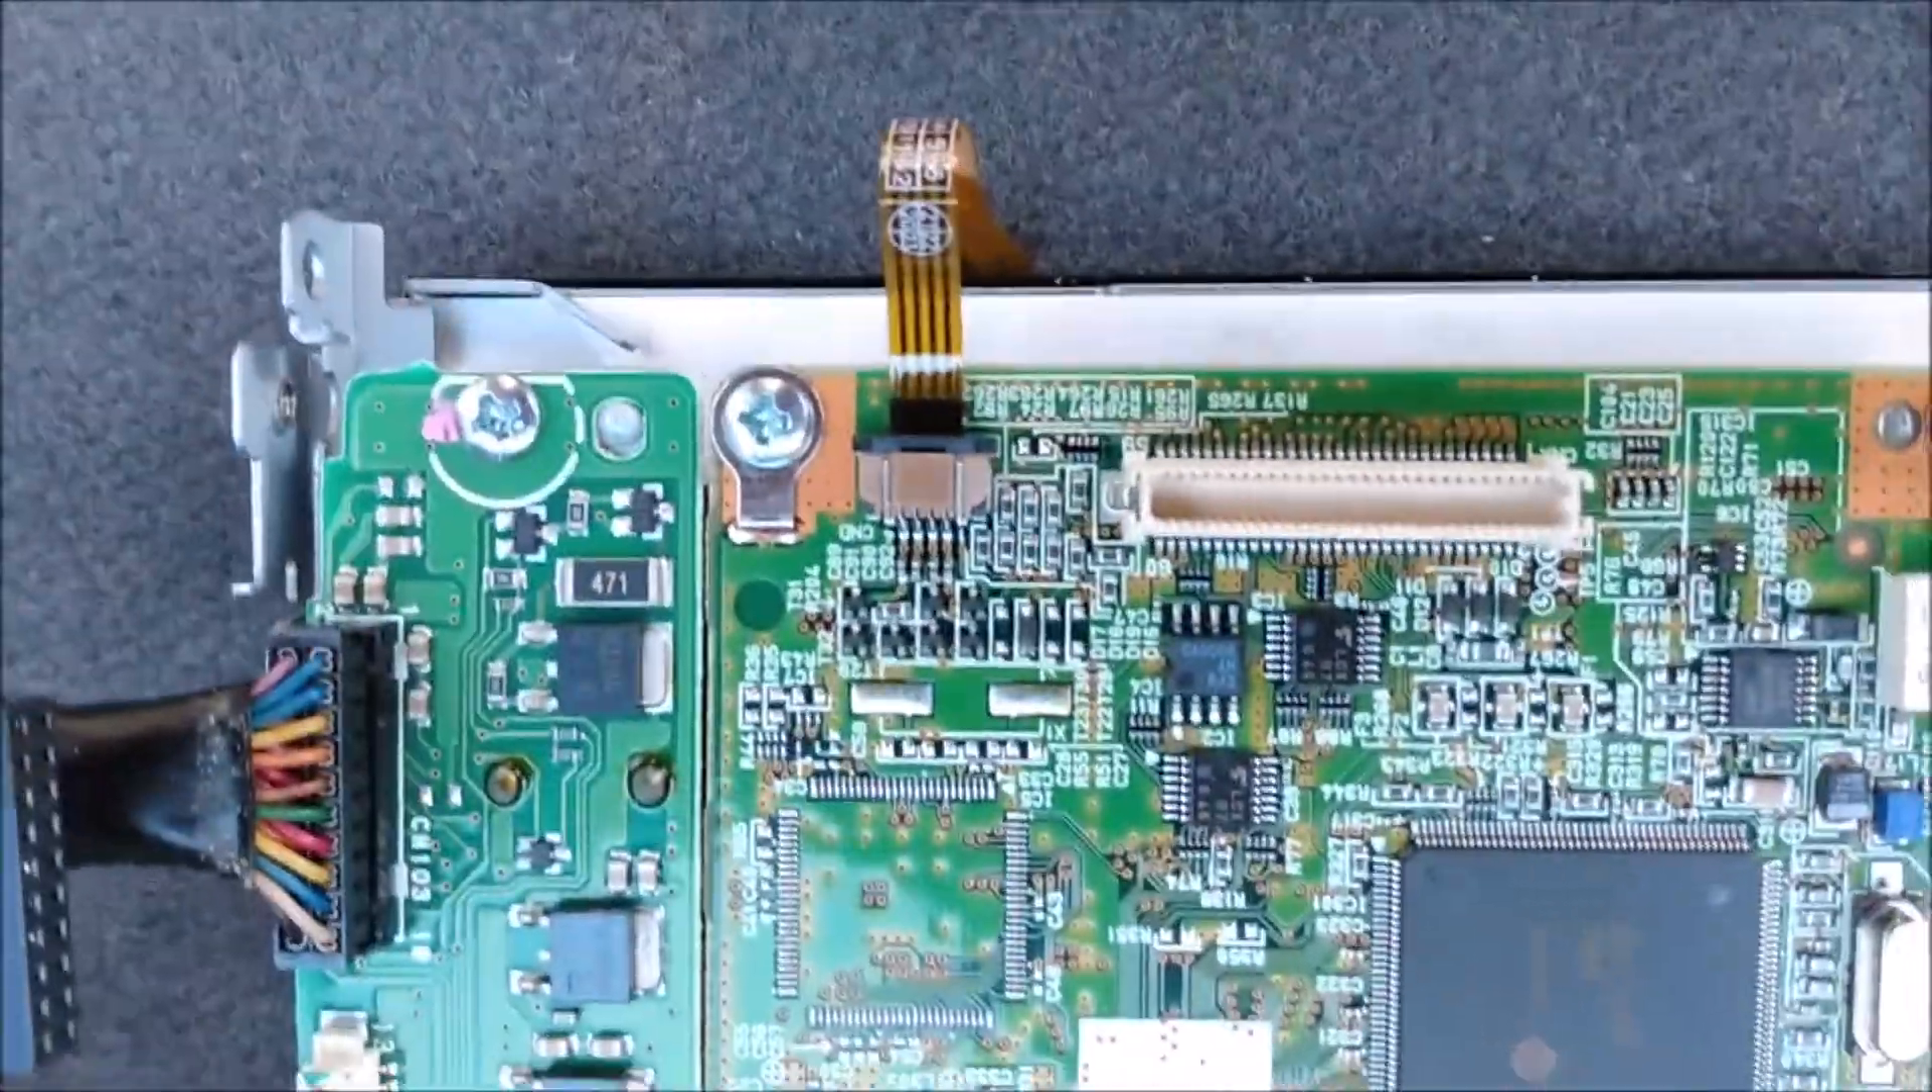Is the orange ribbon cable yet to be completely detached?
Yes.